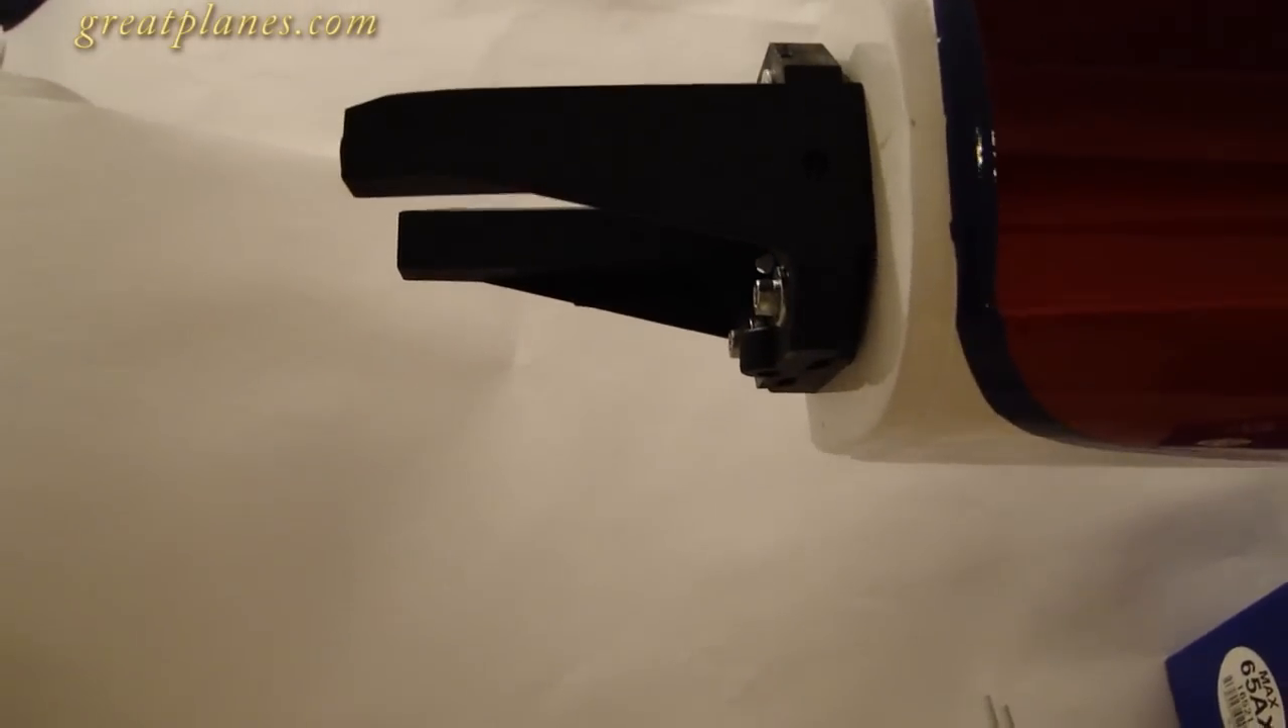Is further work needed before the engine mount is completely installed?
No.